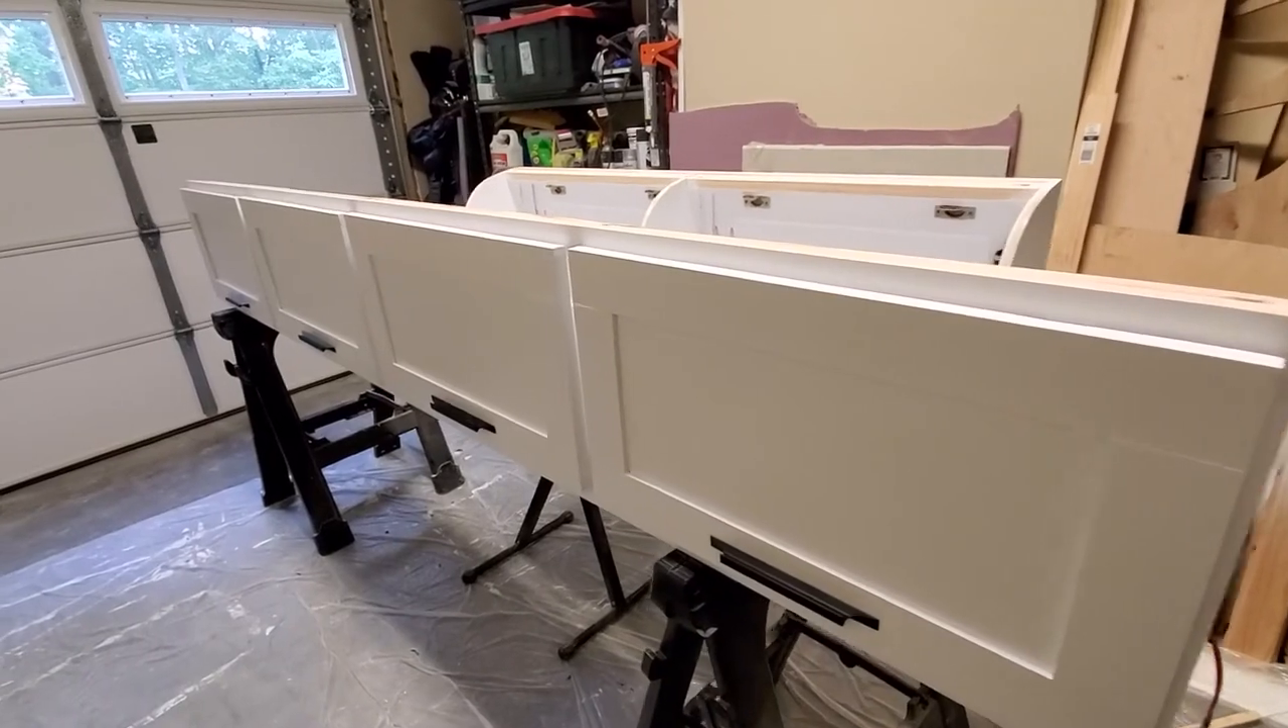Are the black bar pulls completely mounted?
Yes.